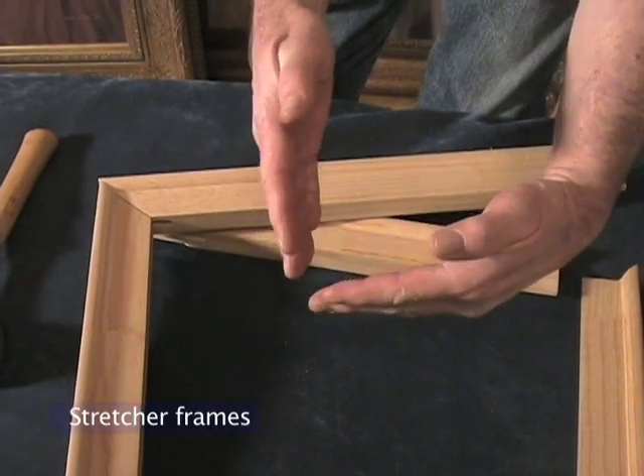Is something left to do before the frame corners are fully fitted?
Yes.